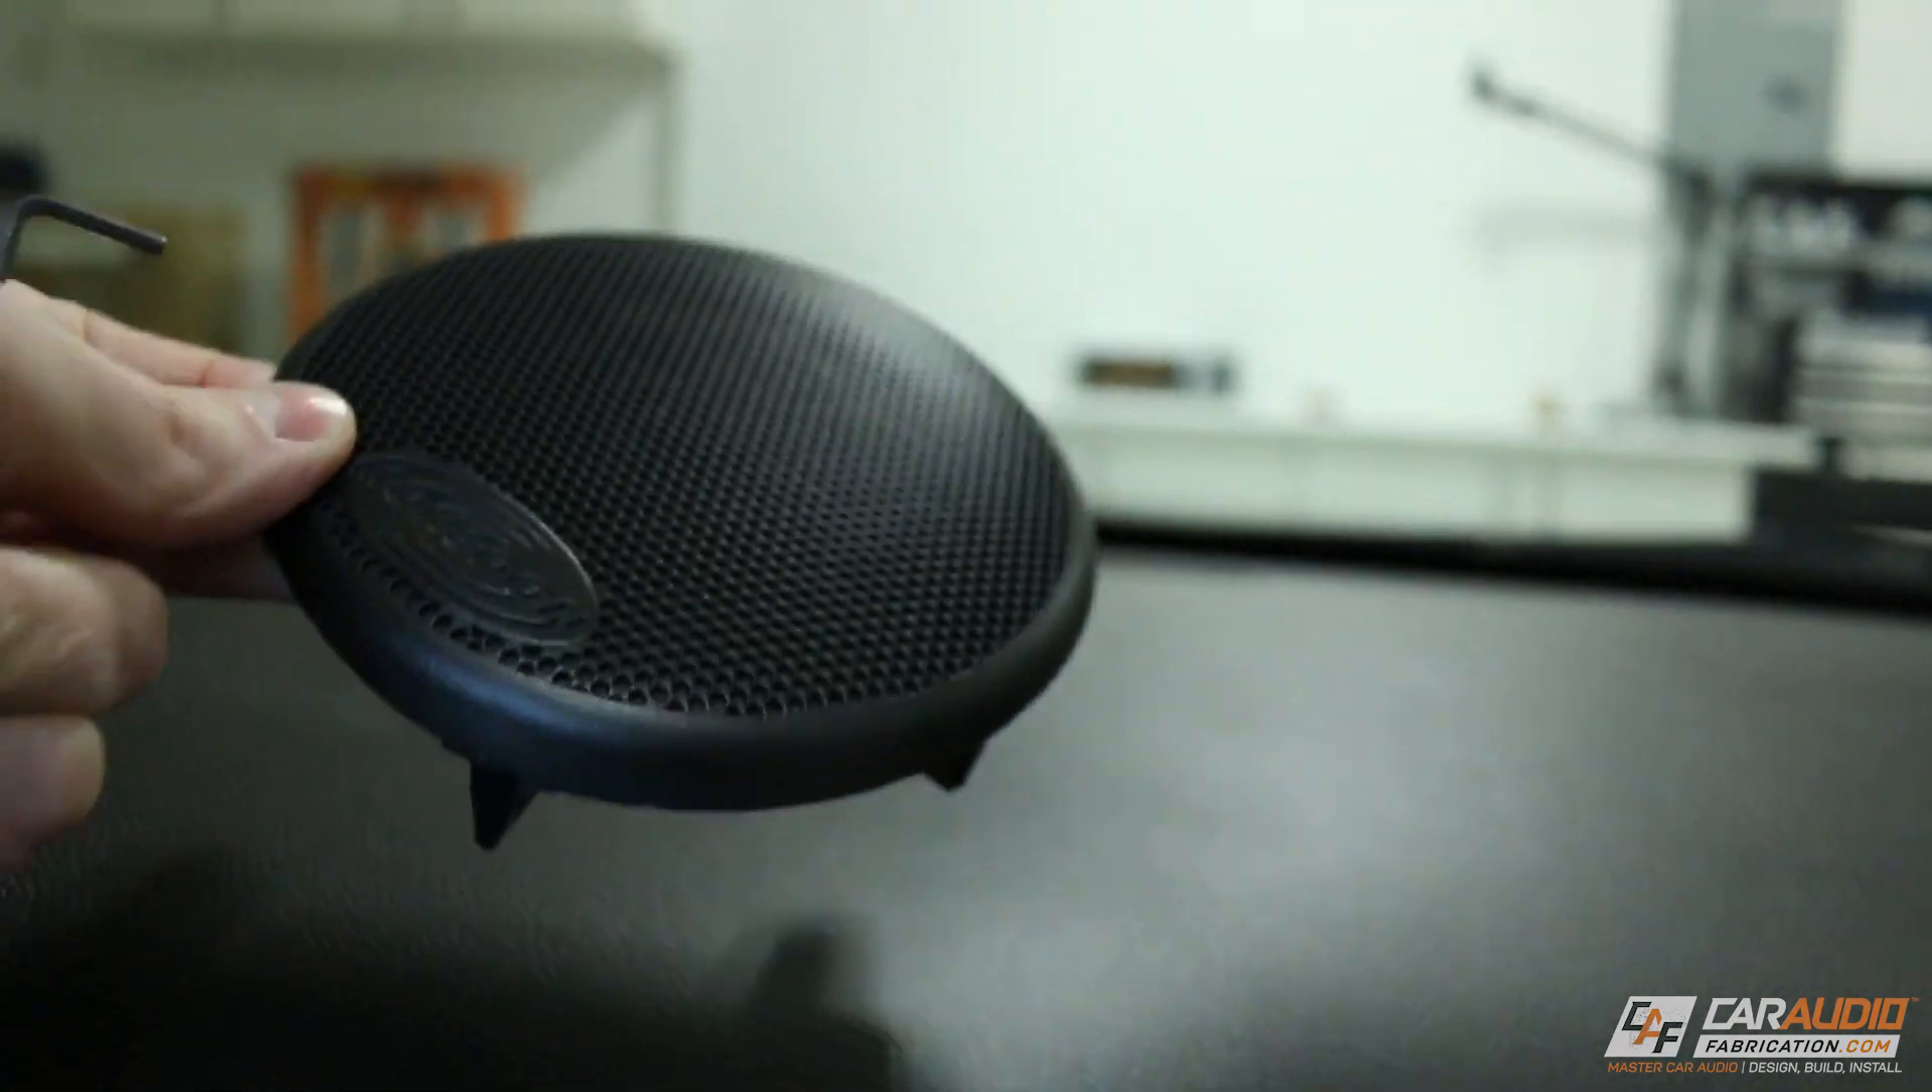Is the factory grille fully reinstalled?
No.